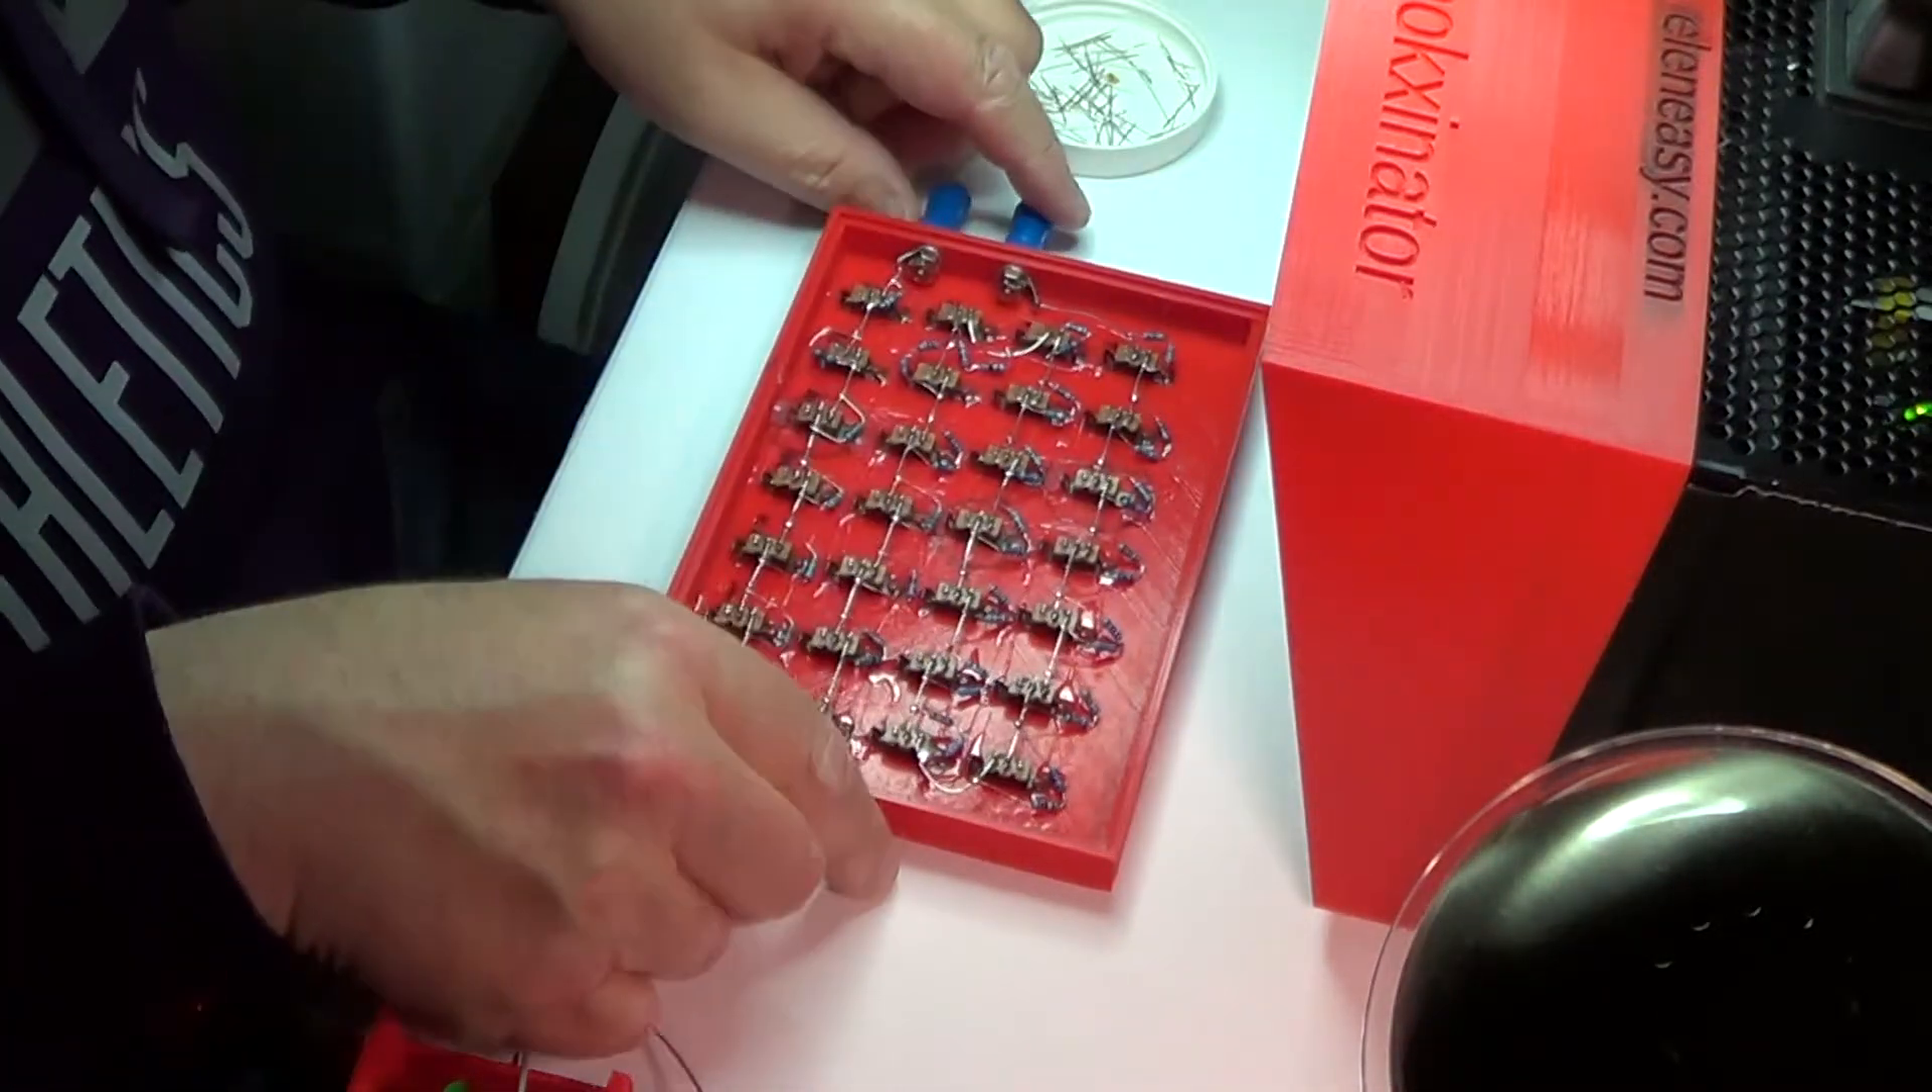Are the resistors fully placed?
Yes.